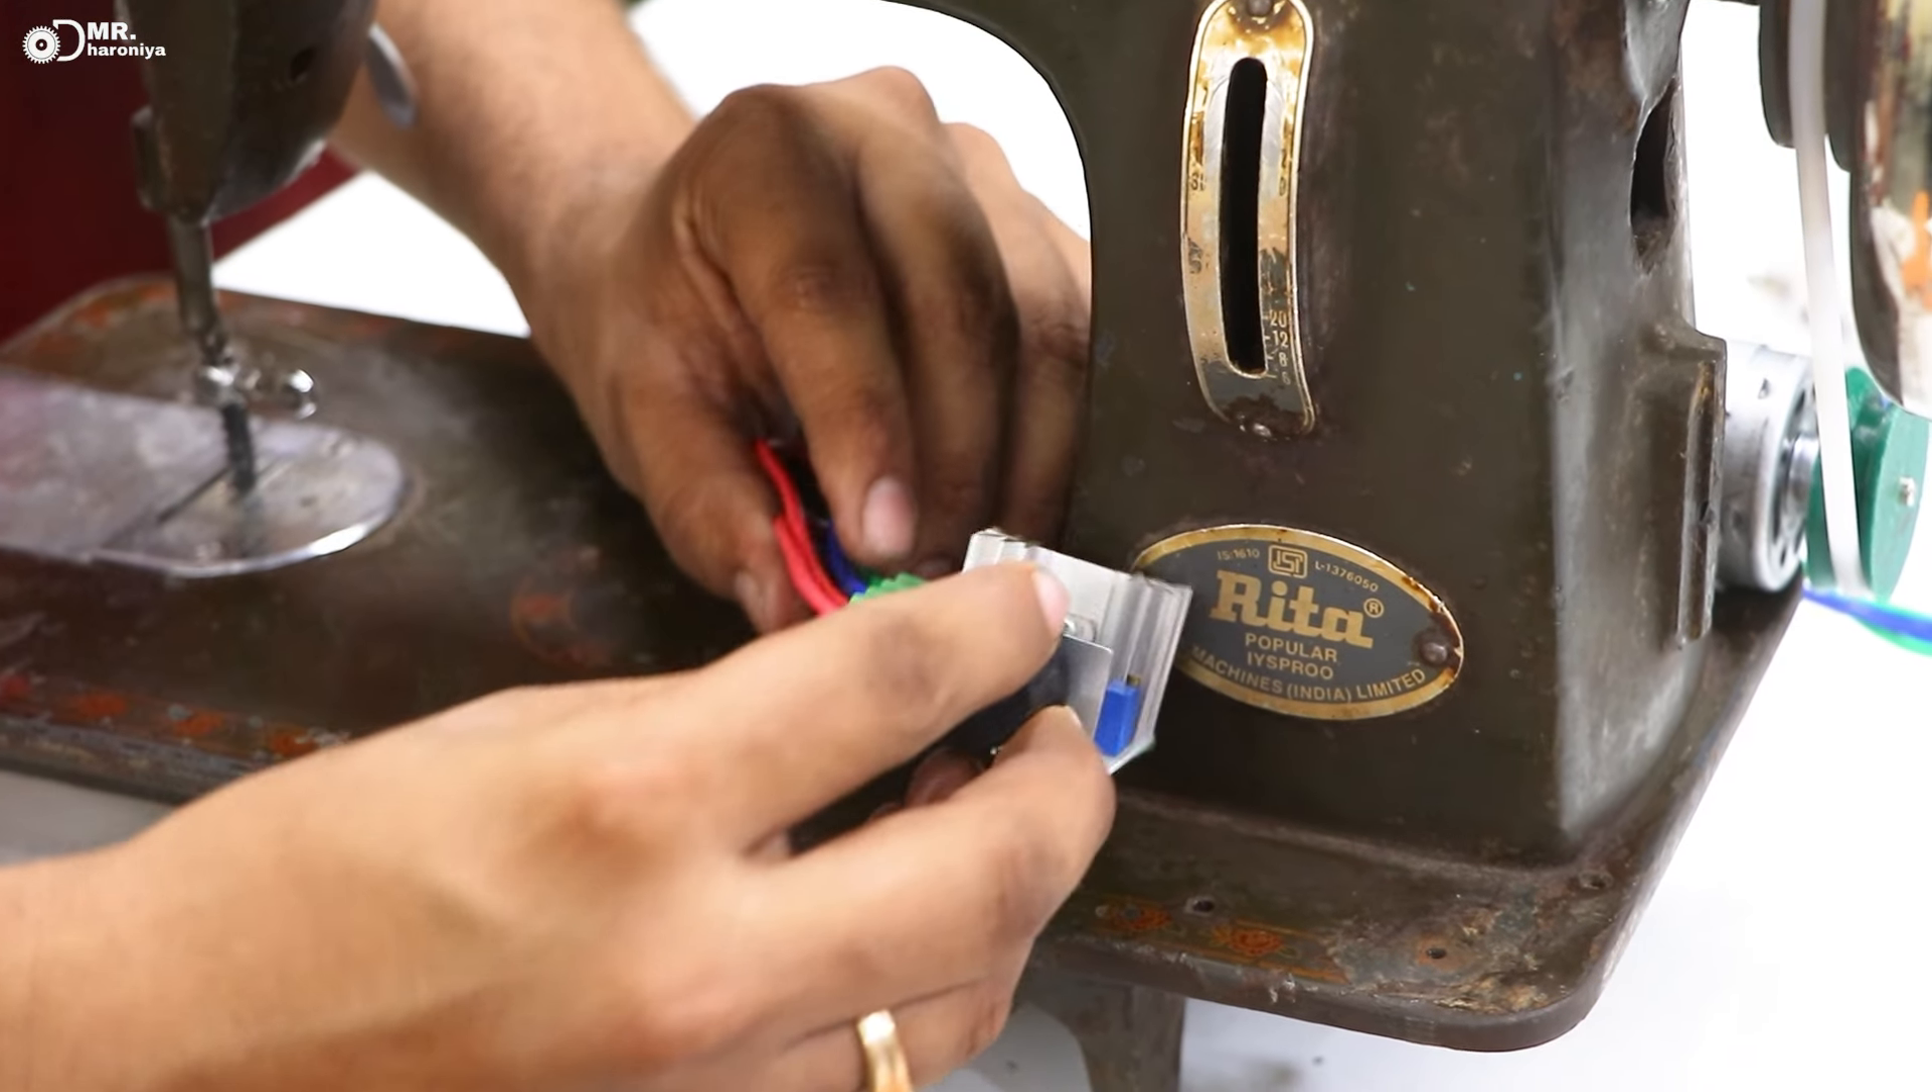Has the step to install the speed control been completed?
No.